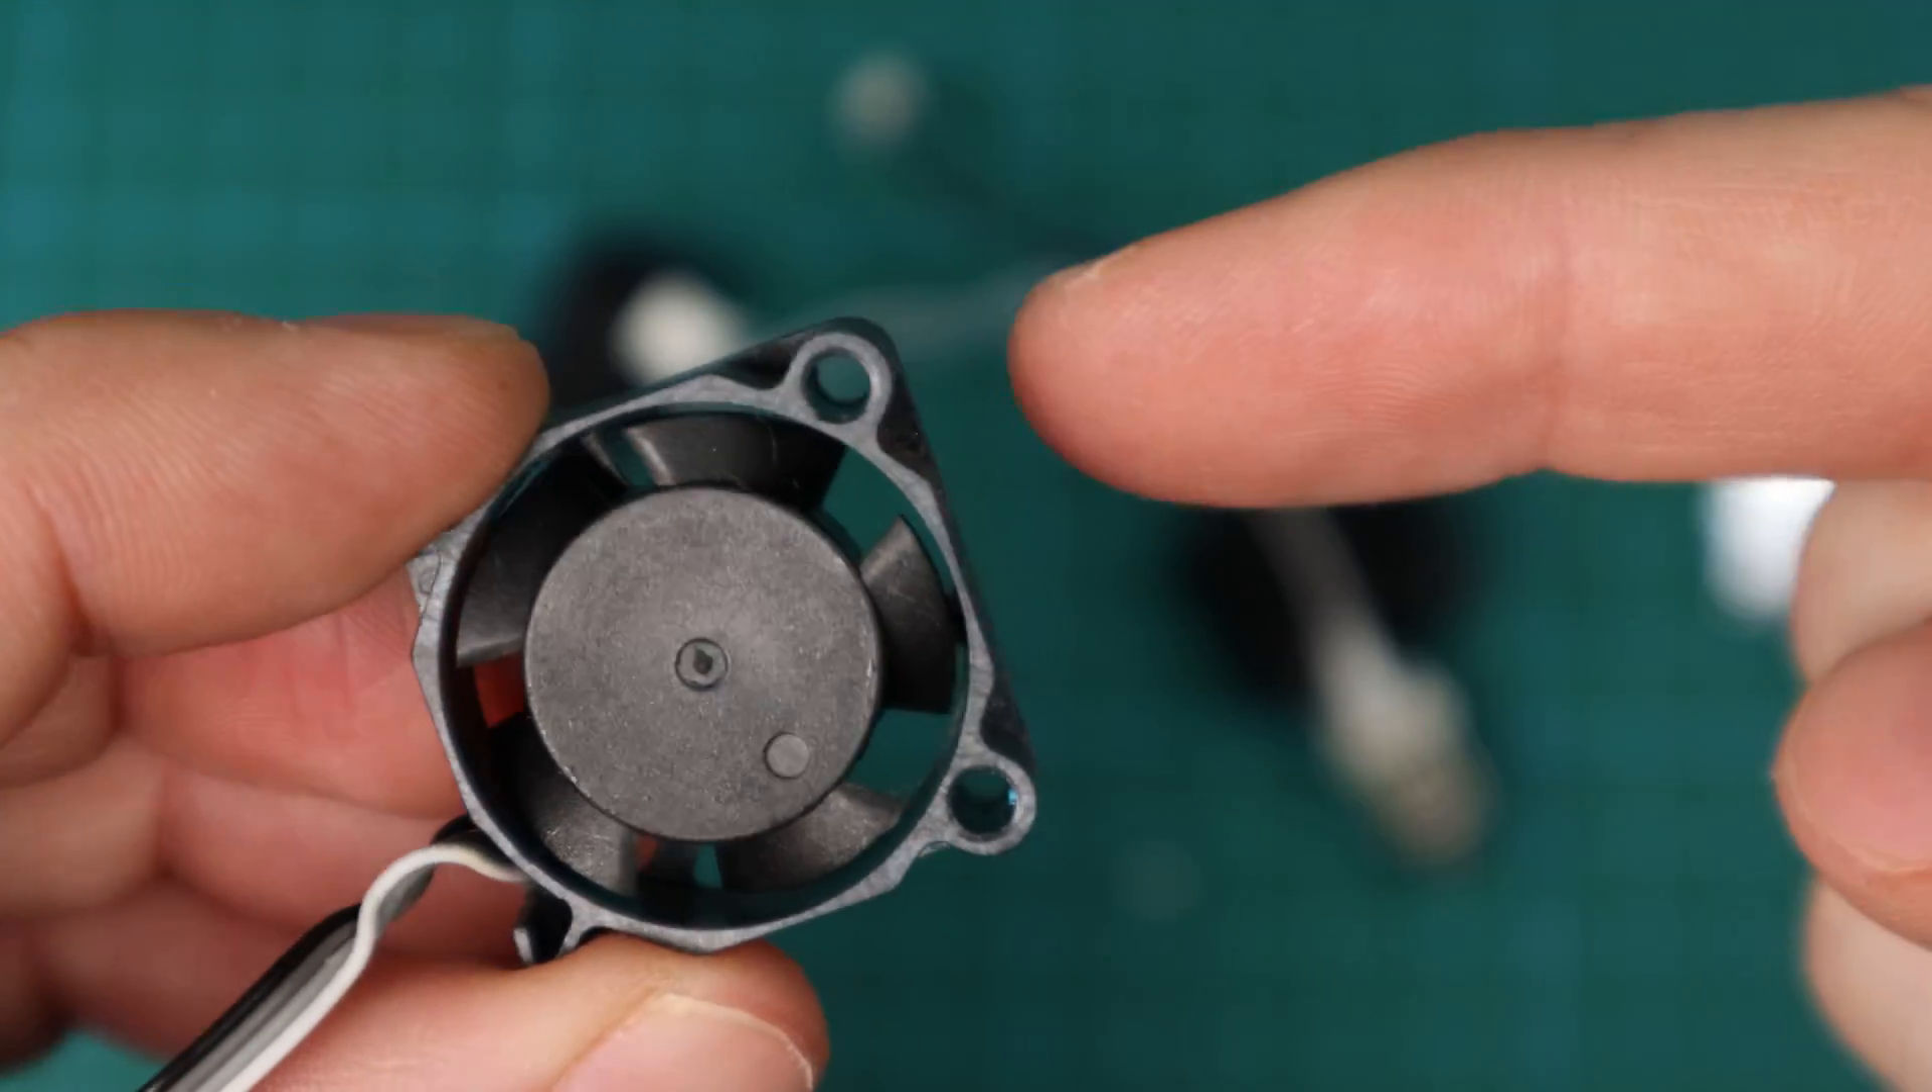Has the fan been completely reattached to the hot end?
No.